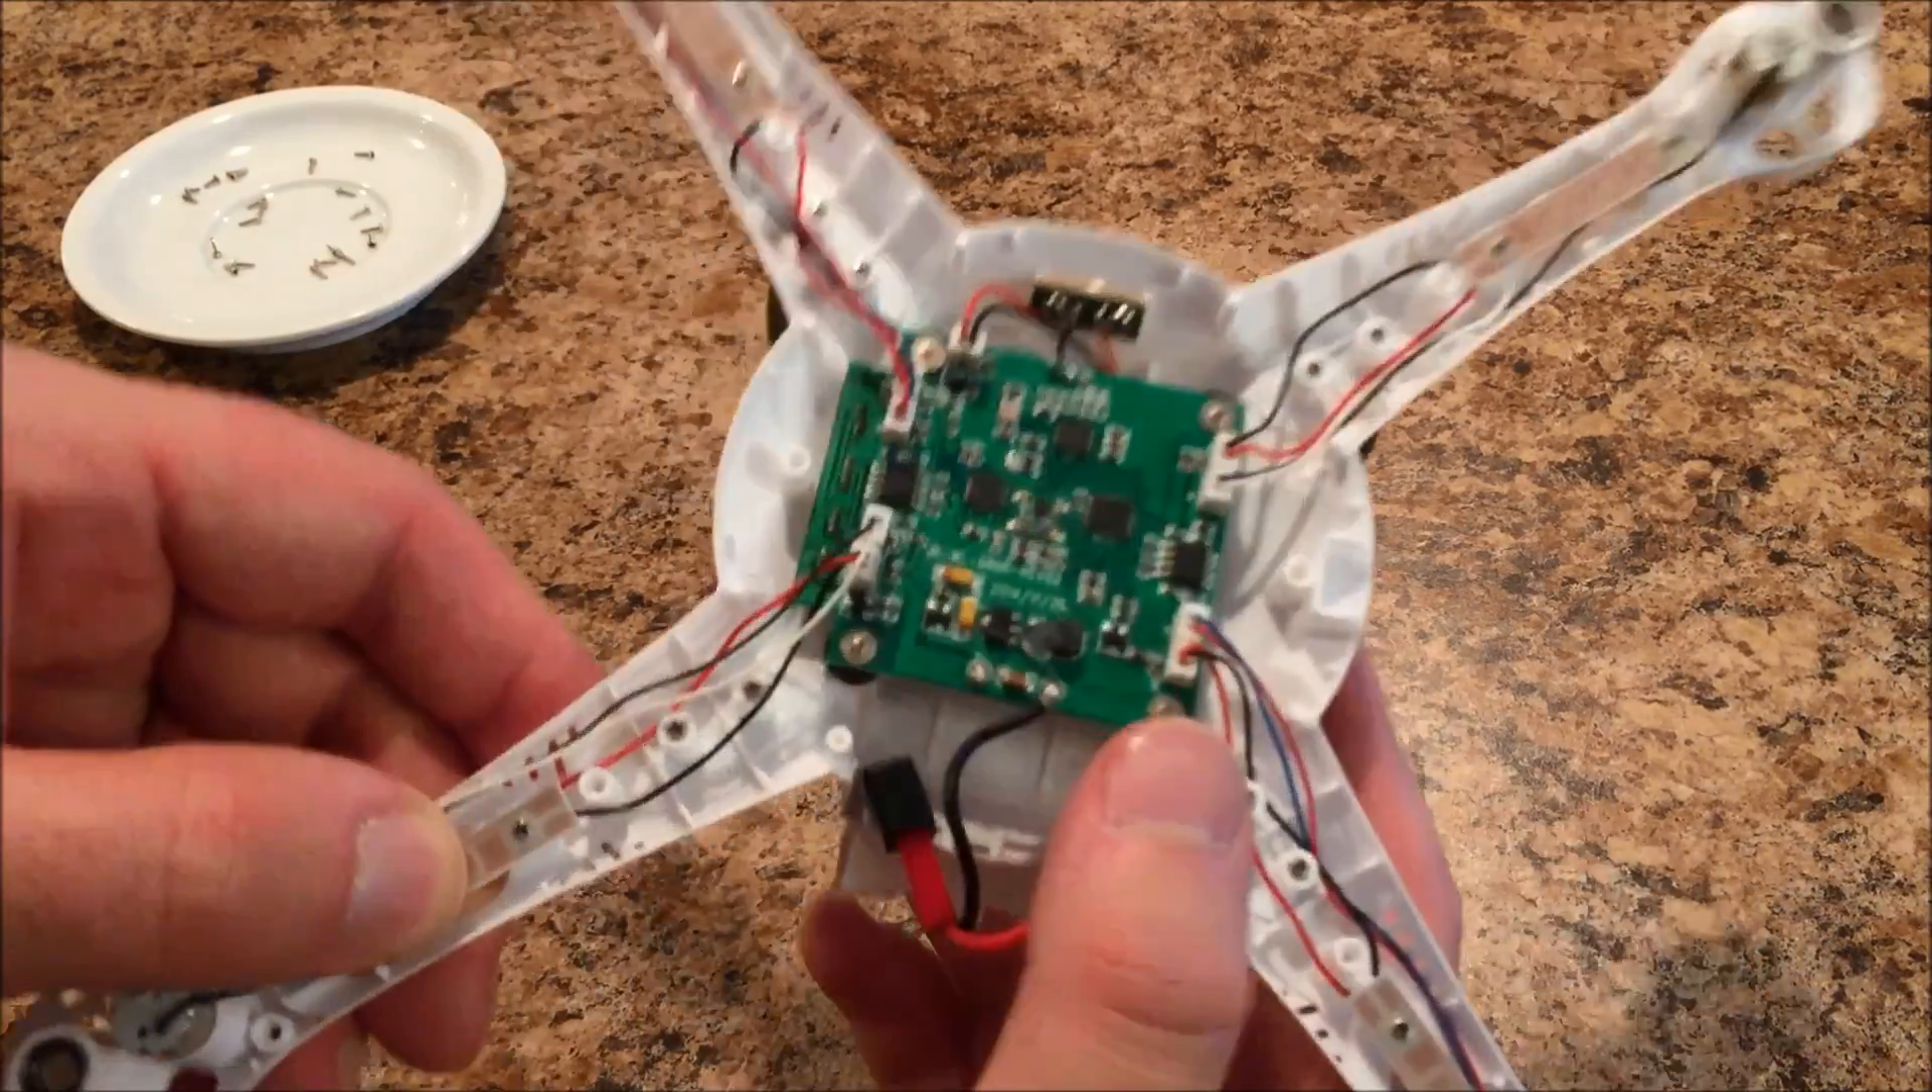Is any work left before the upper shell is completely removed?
No.